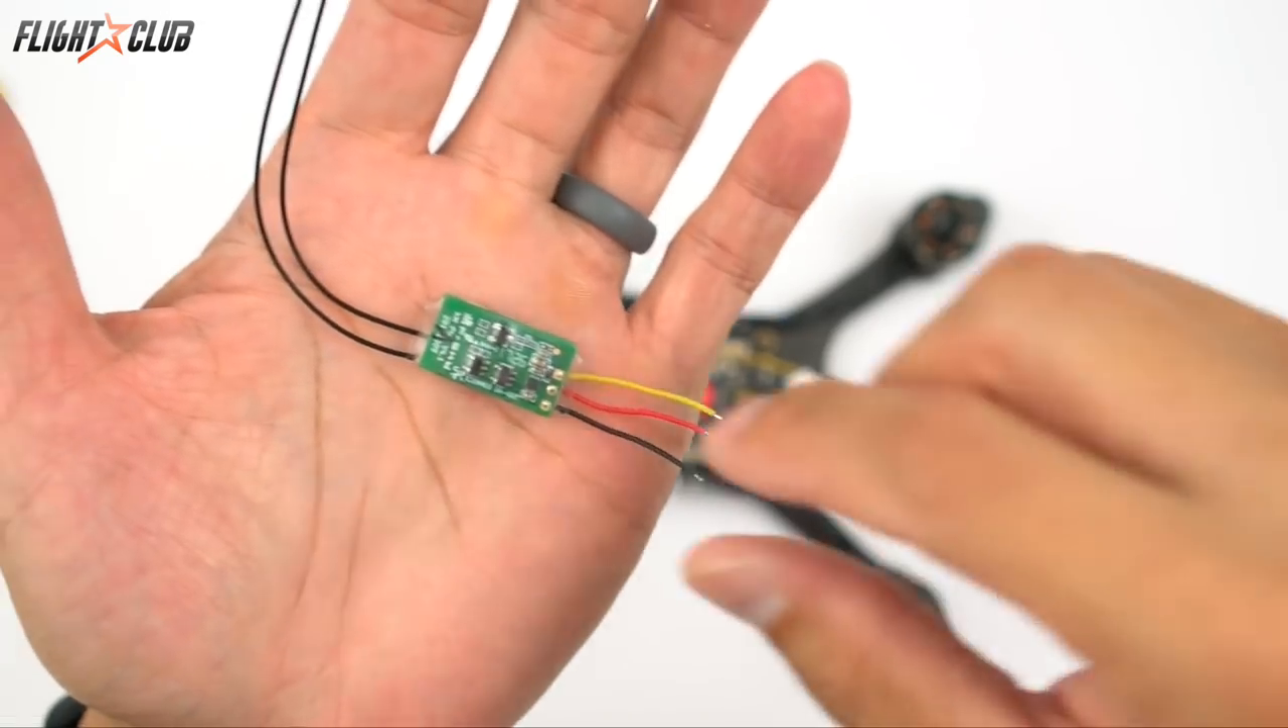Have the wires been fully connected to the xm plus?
Yes.